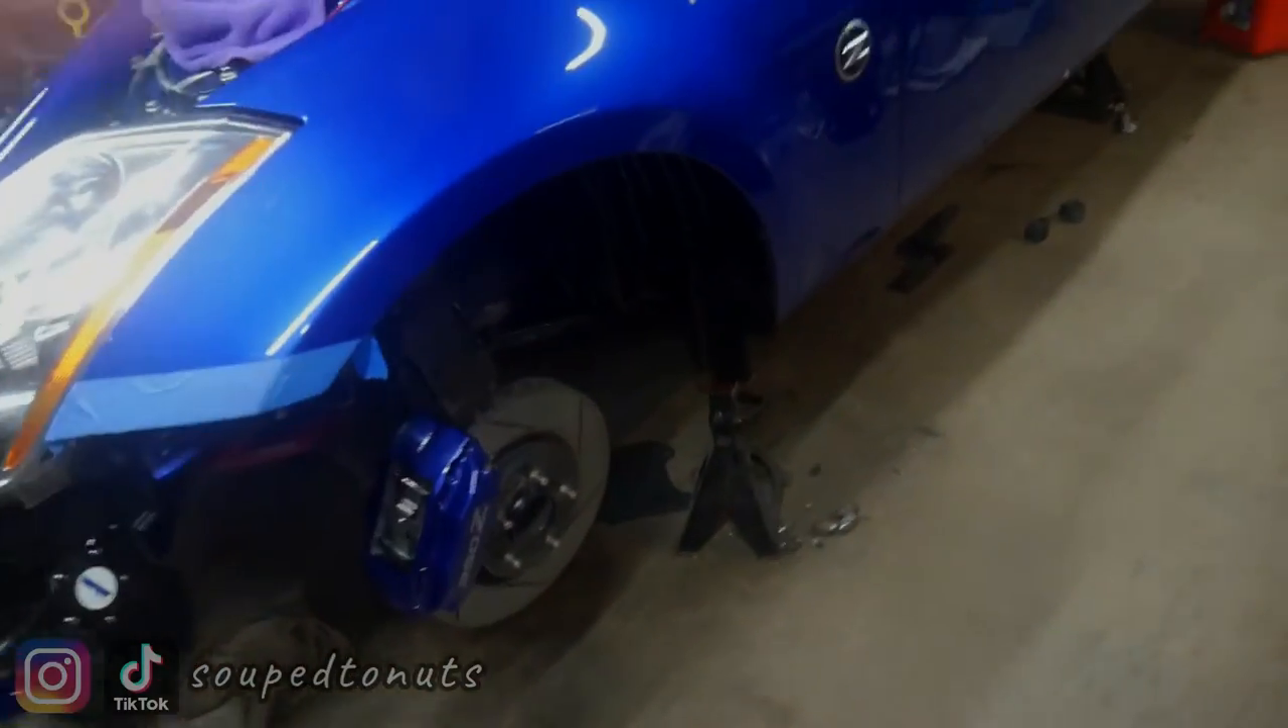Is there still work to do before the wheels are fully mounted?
Yes.